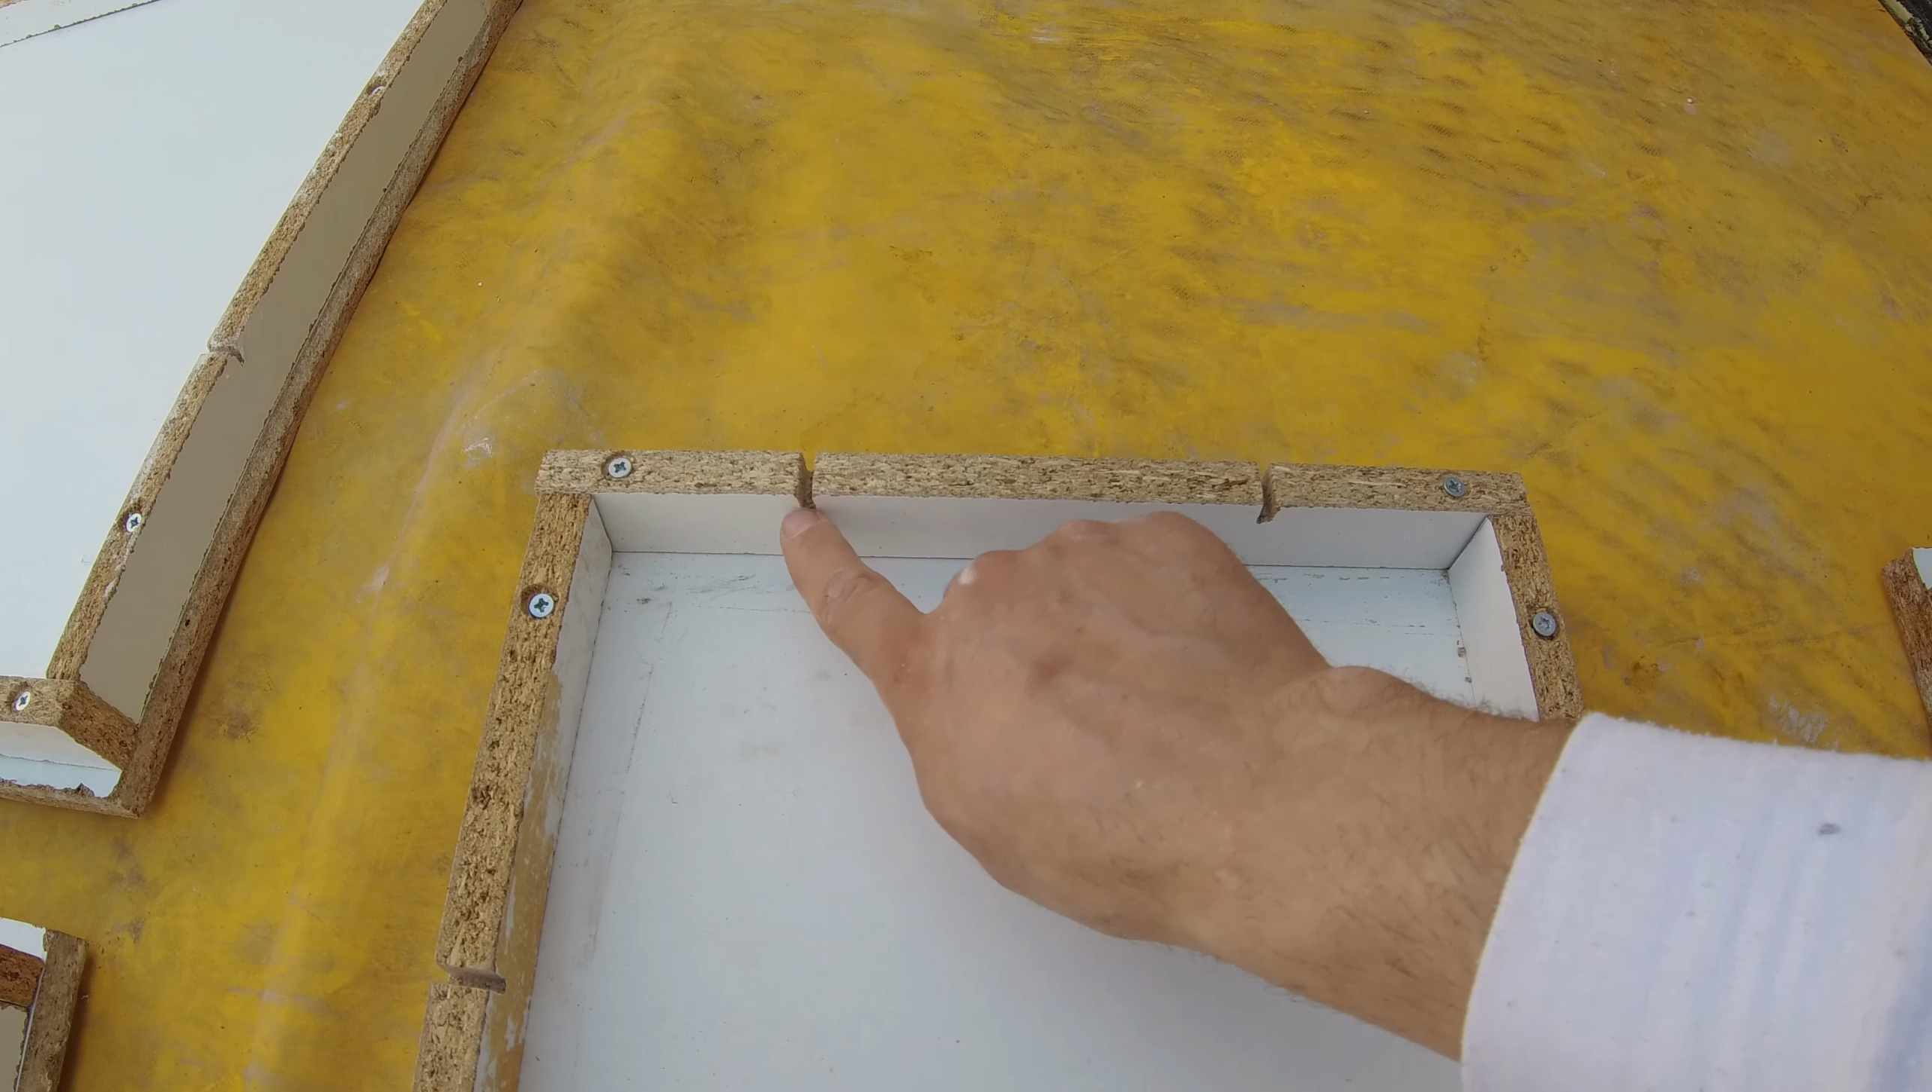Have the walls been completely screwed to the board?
Yes.